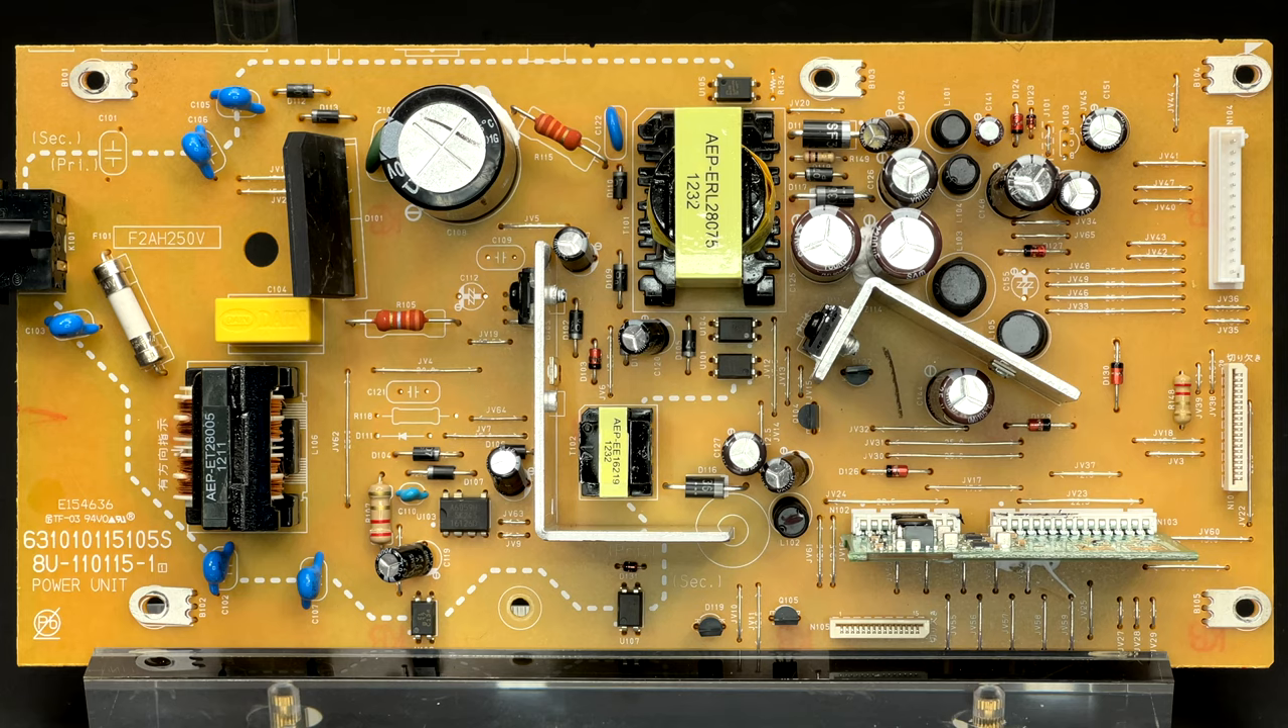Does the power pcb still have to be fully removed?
No.